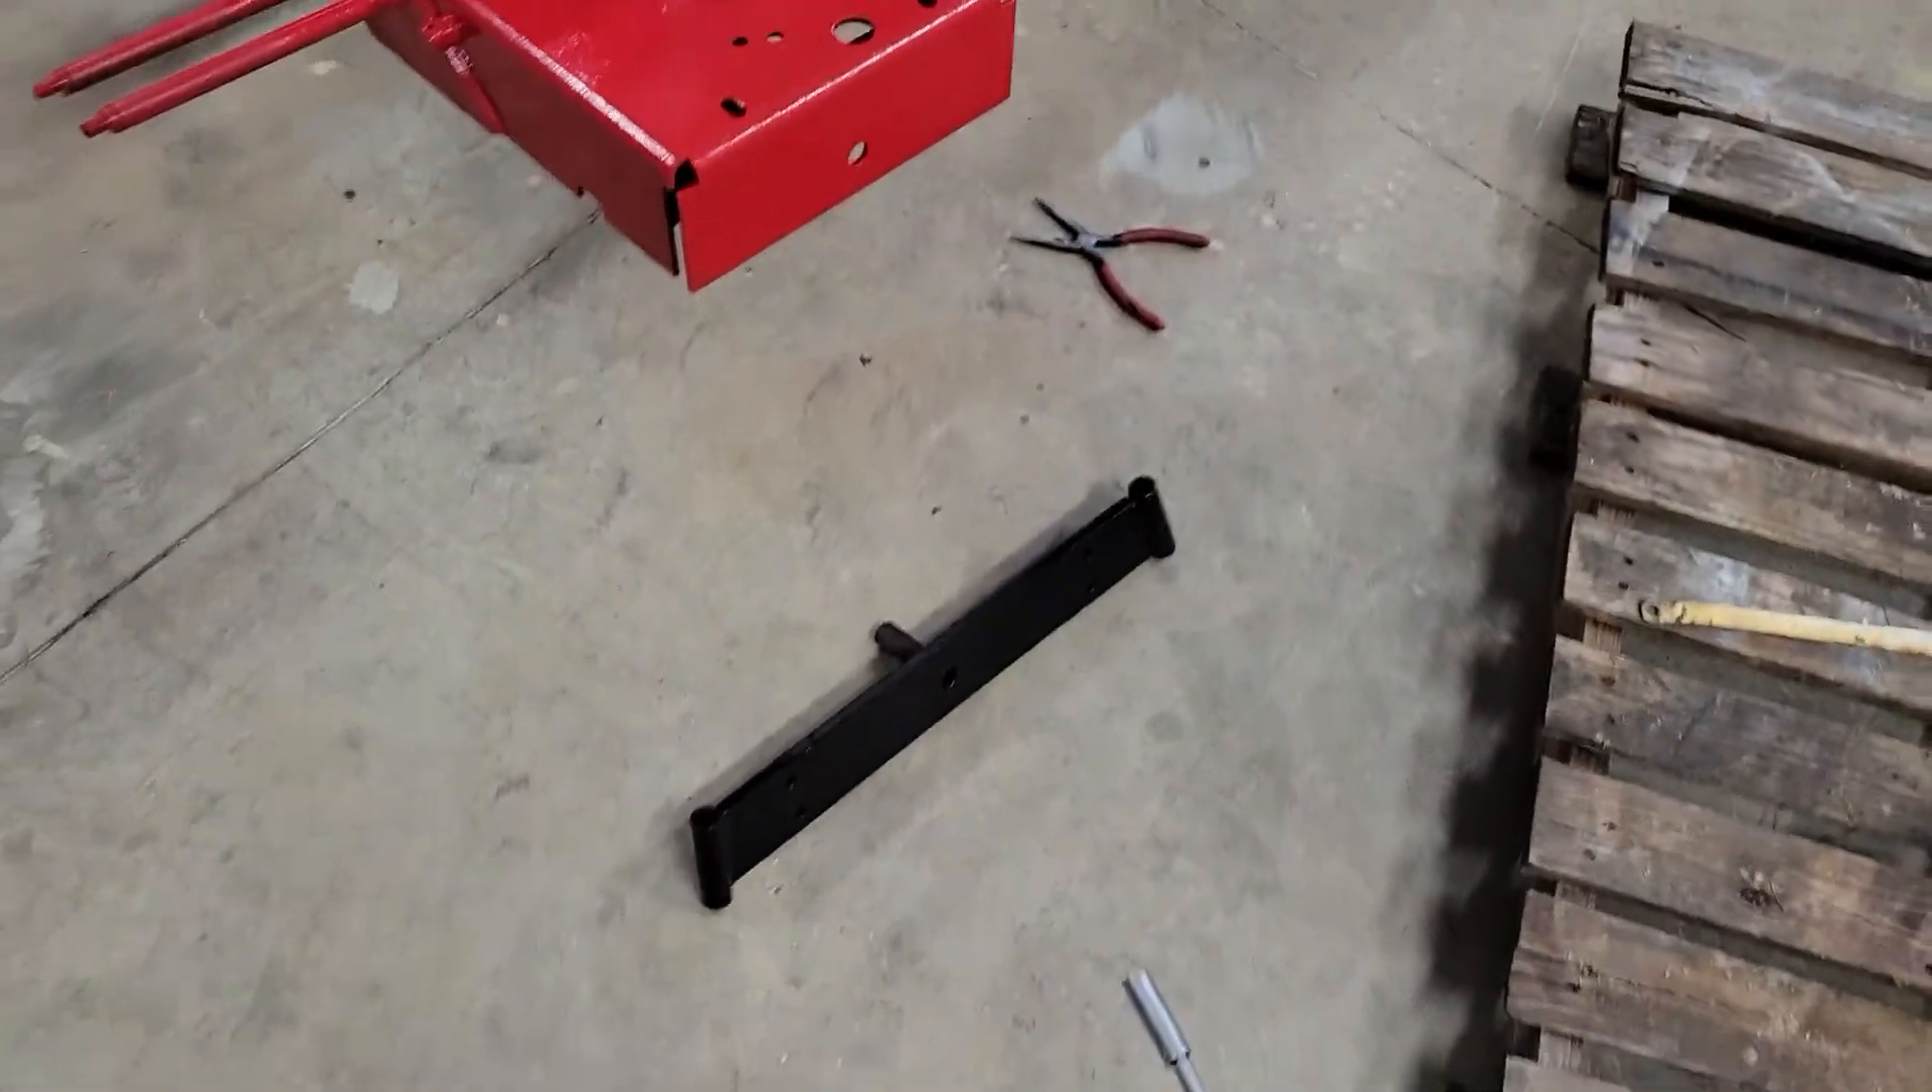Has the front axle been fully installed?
No.